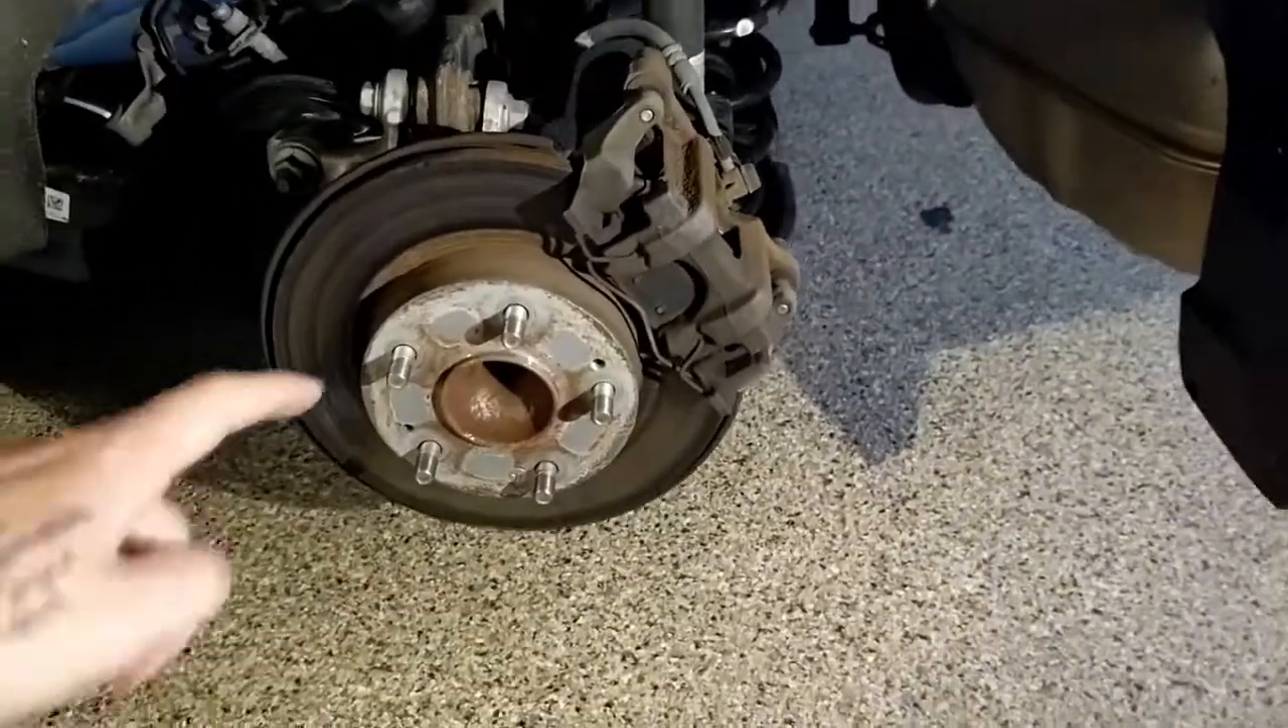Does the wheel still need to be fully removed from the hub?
No.